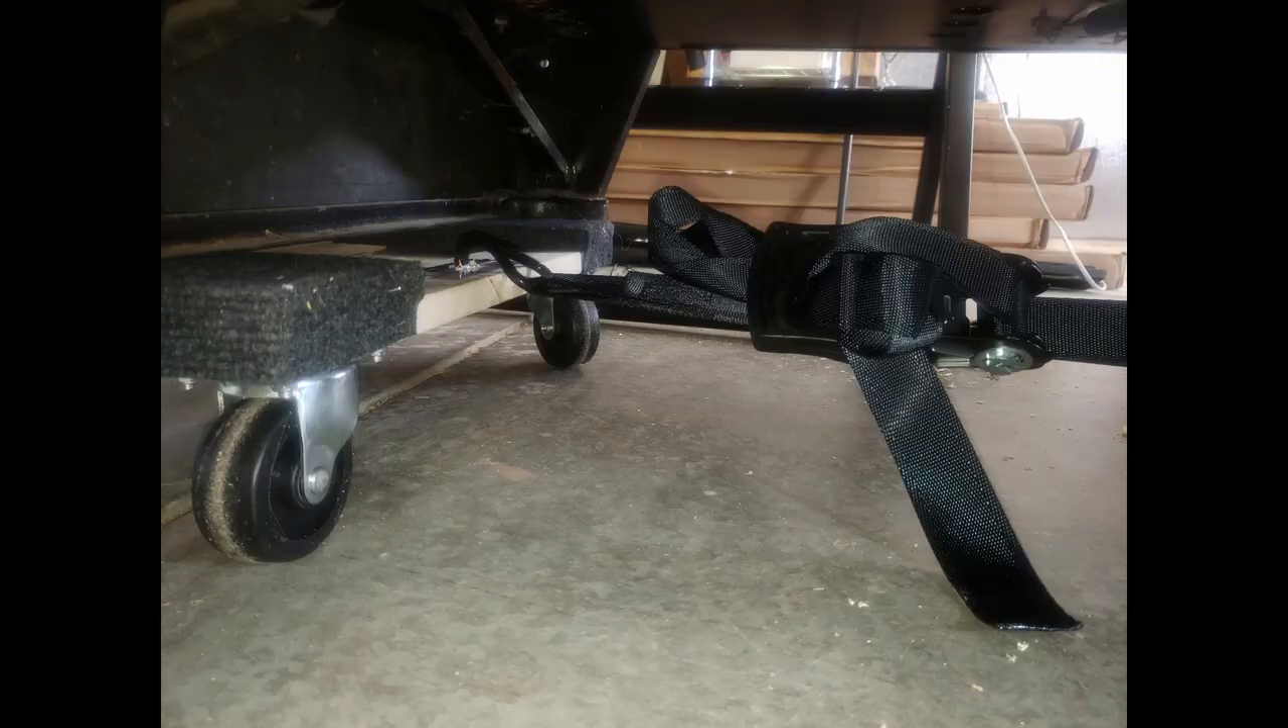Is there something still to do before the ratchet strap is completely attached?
No.